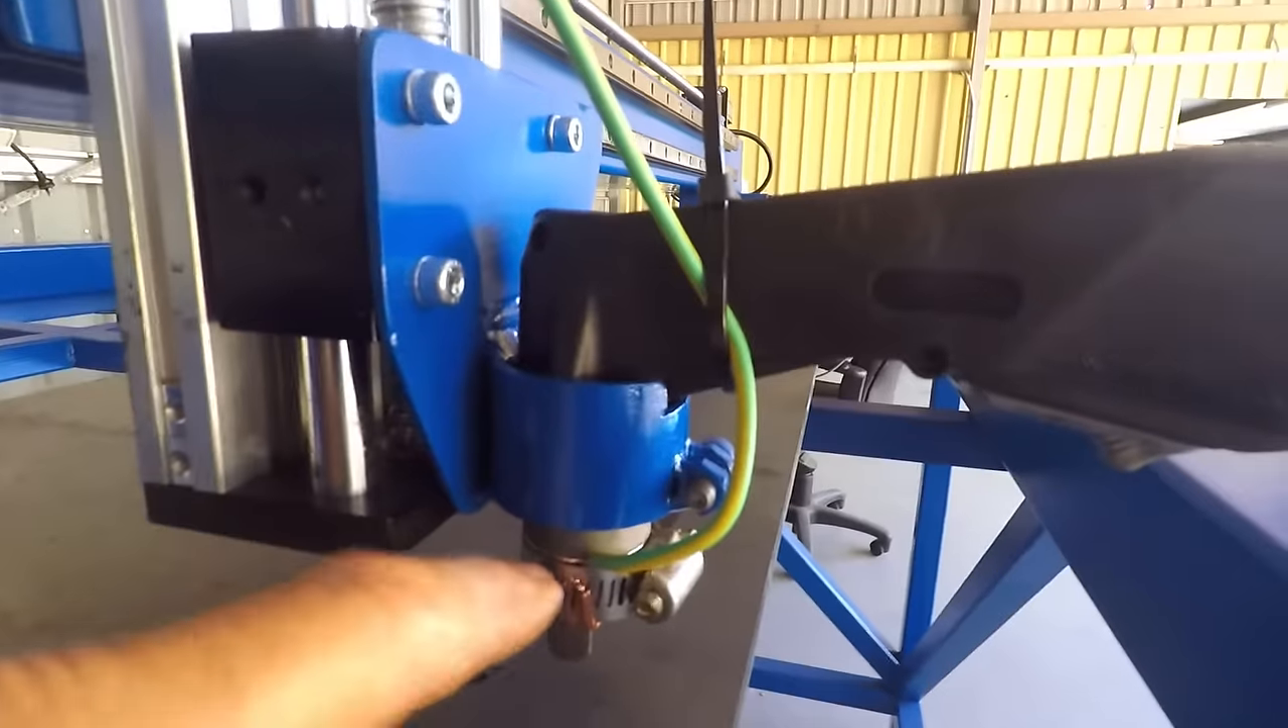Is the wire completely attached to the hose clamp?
Yes.